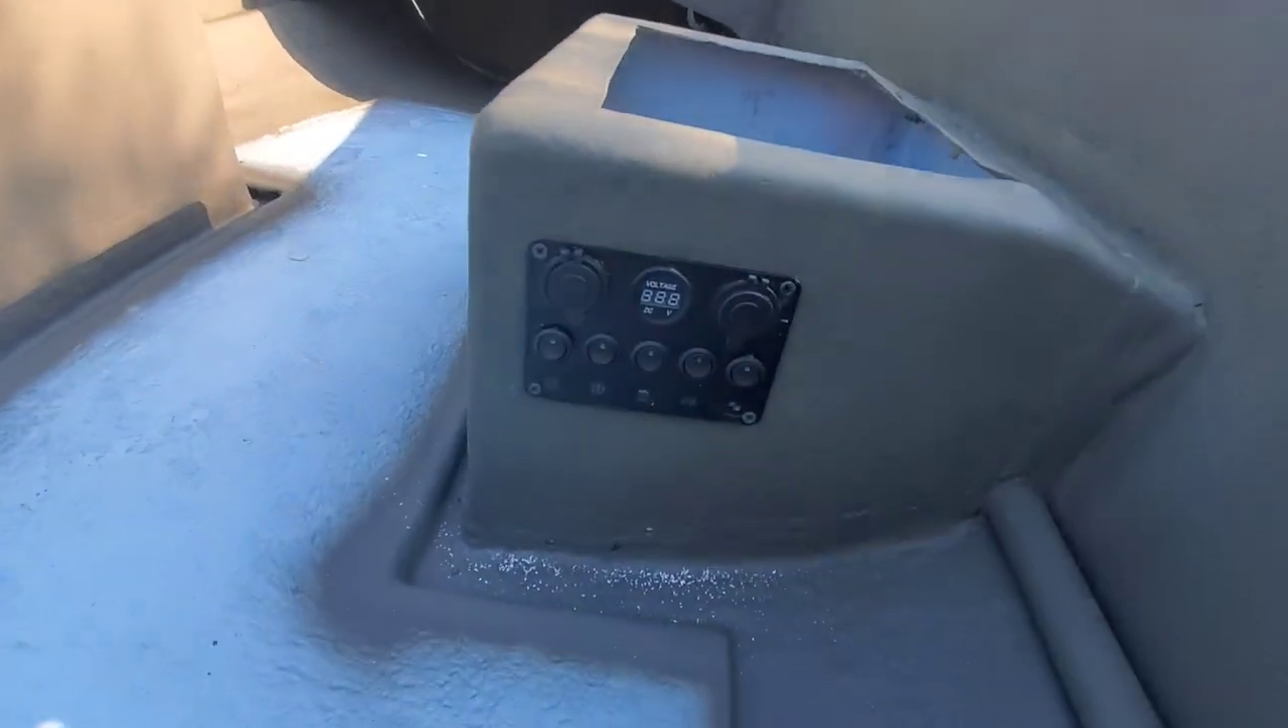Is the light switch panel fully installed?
Yes.